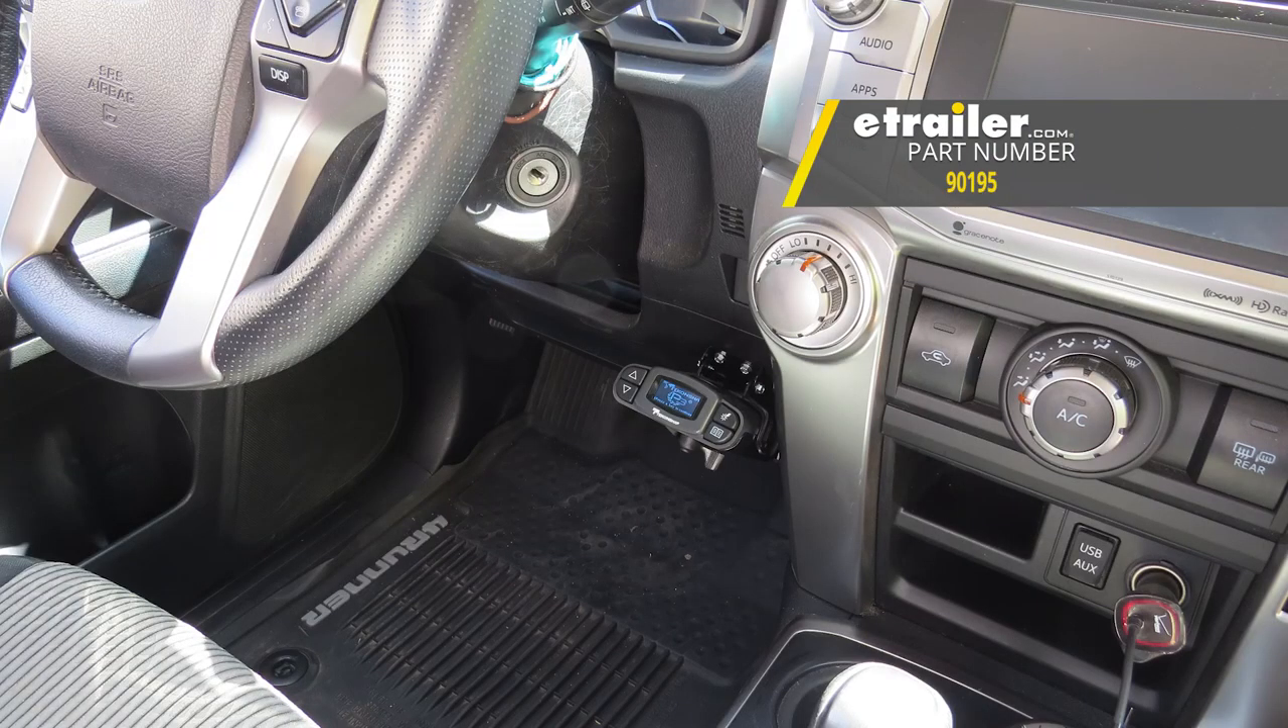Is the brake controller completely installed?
Yes.